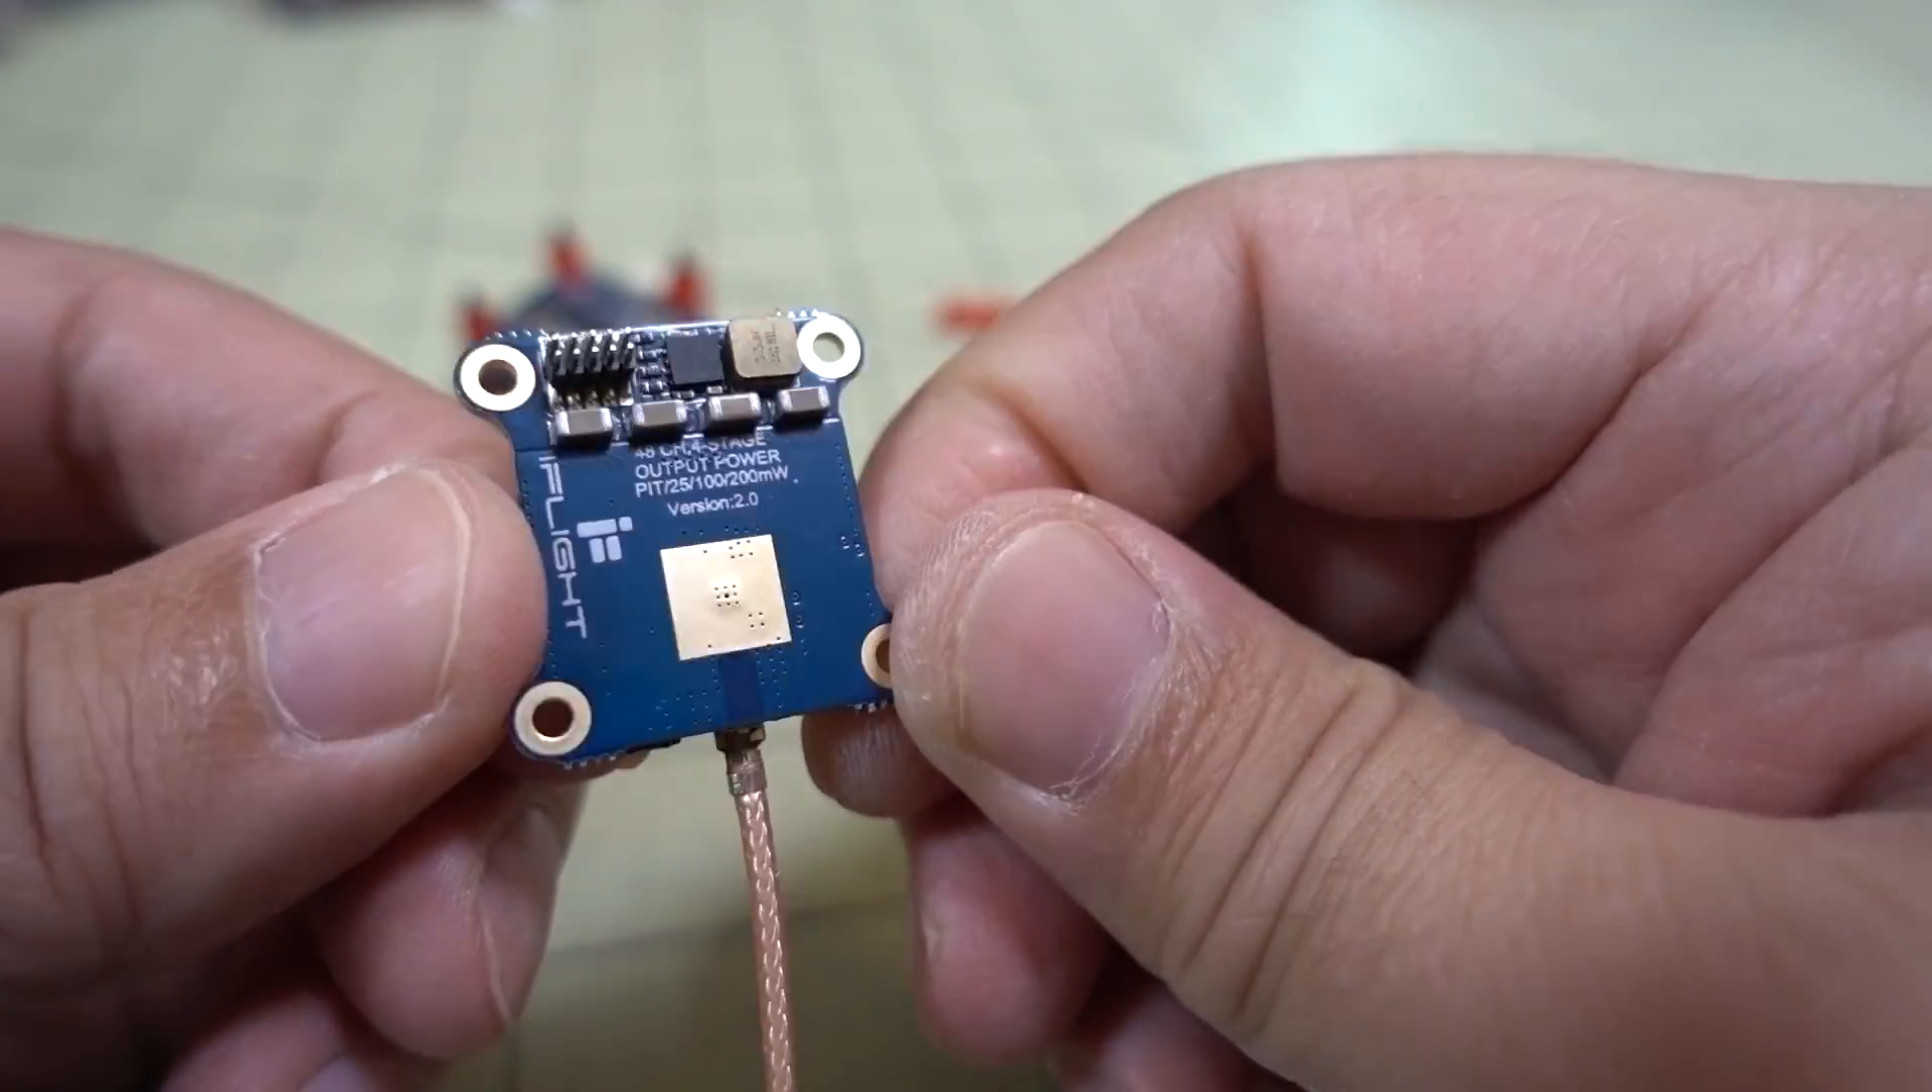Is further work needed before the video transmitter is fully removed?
No.